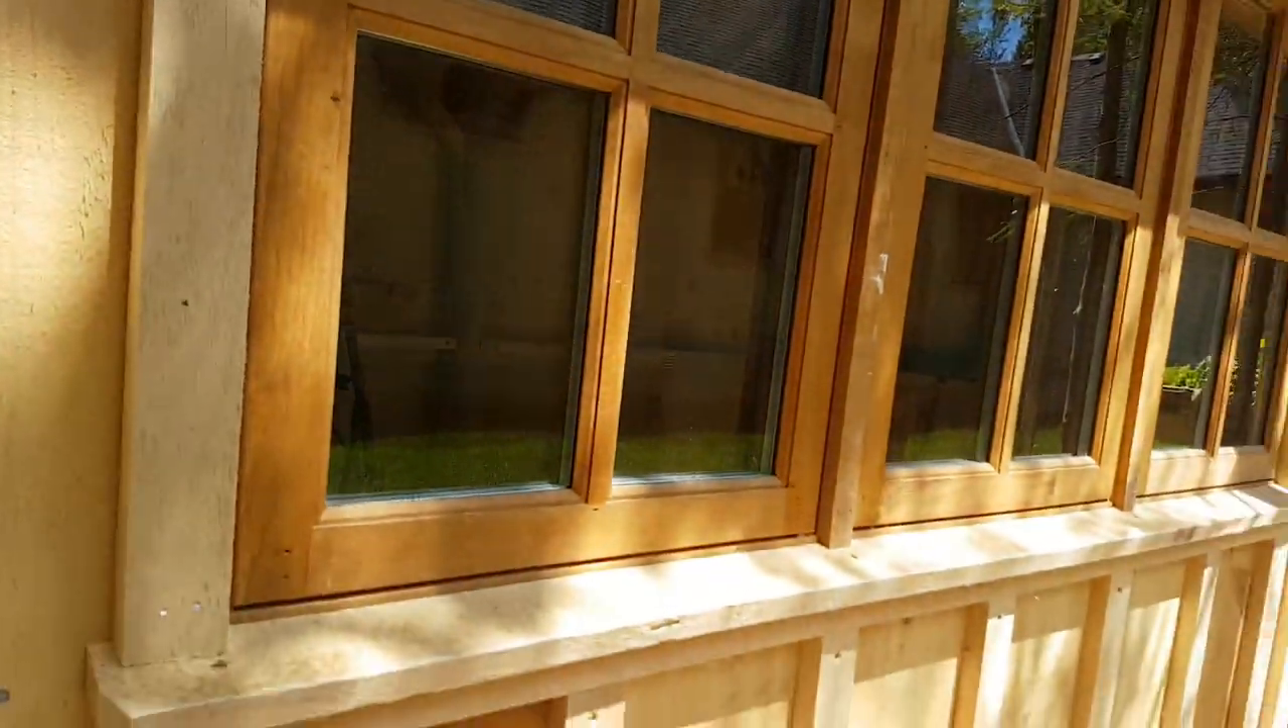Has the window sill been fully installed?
Yes.